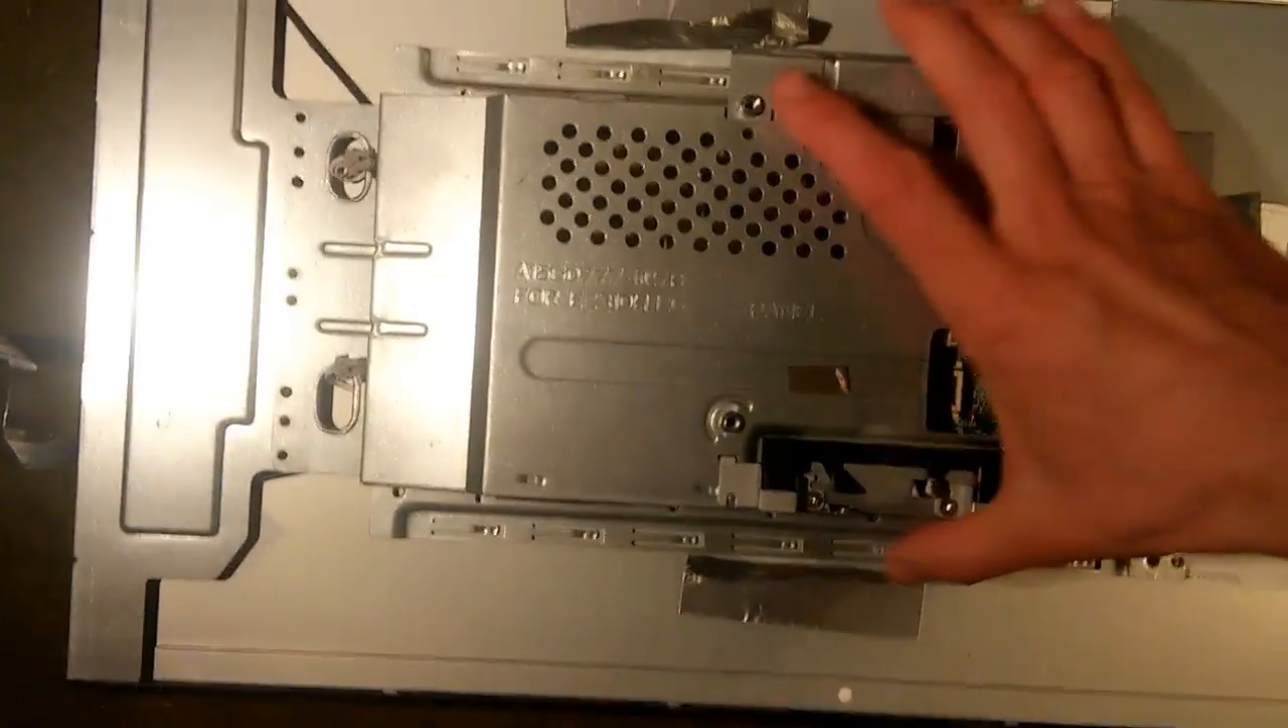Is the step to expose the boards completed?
No.